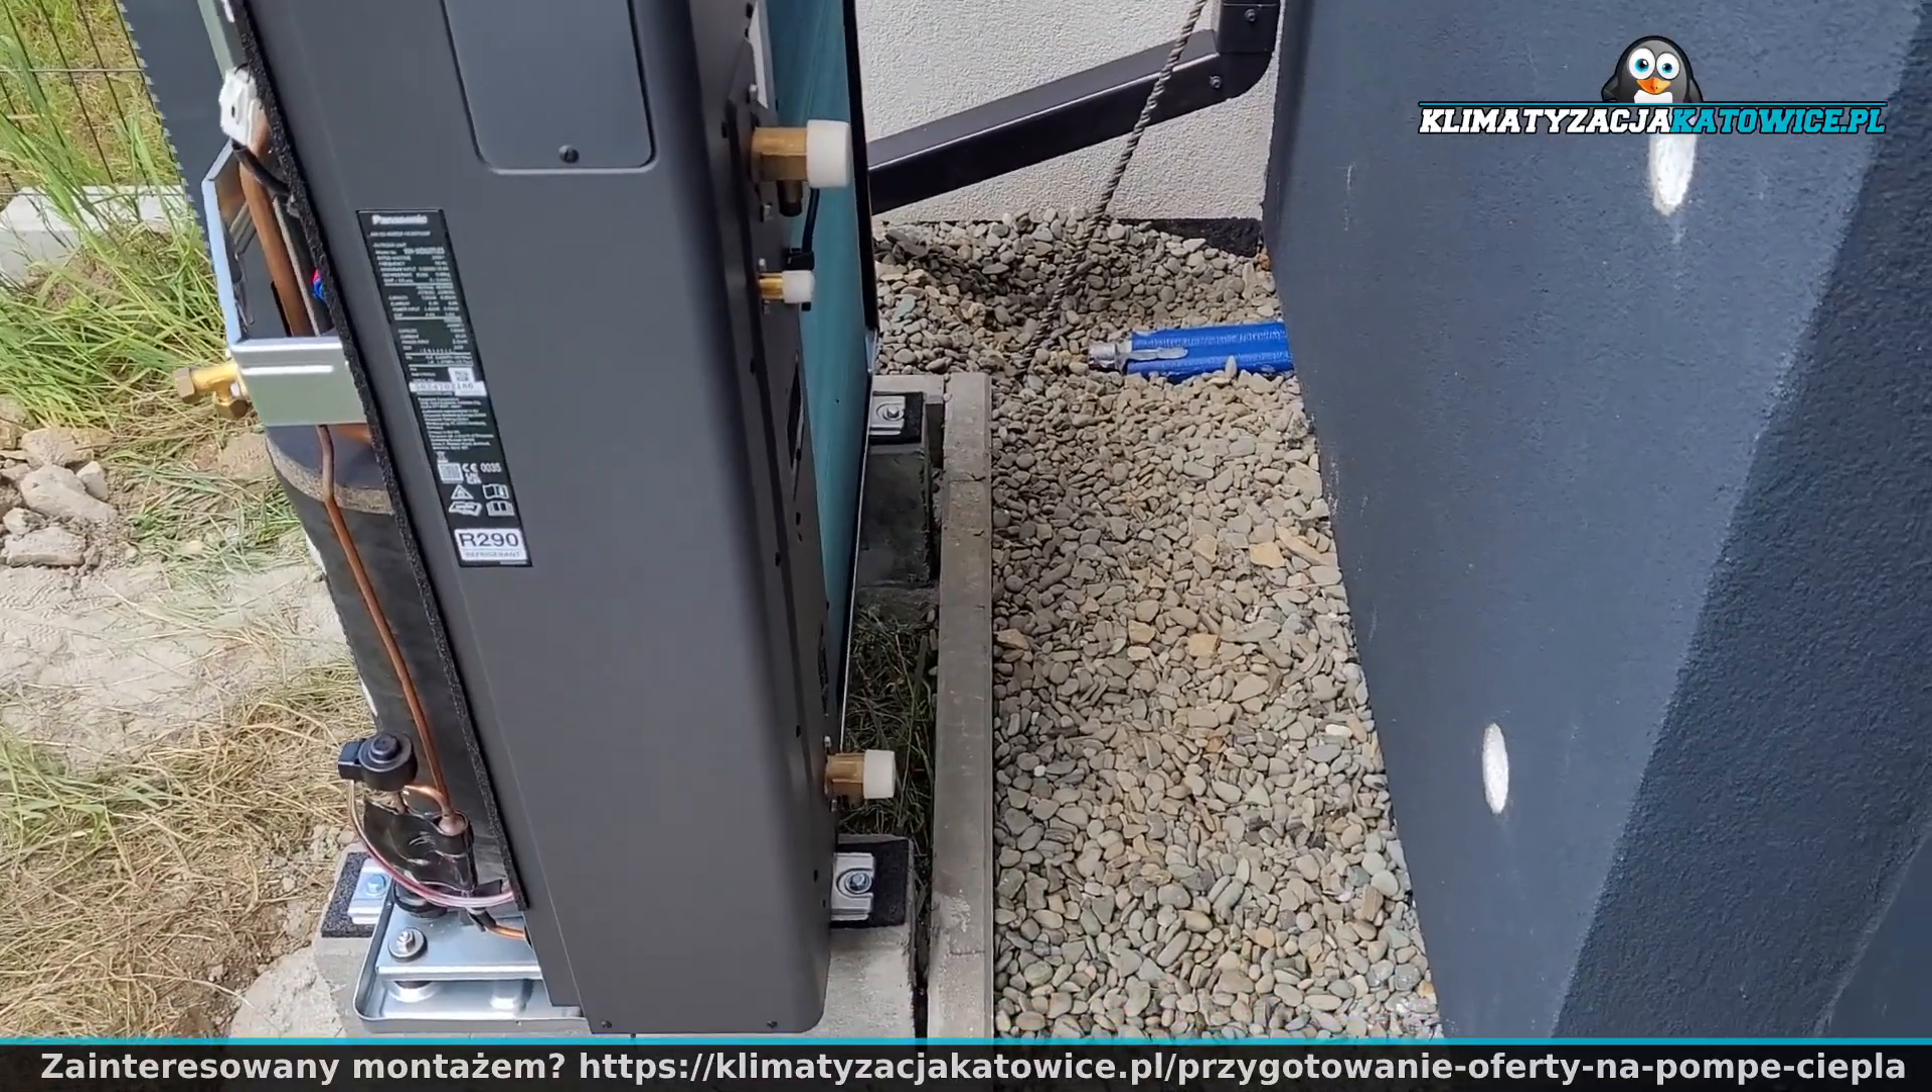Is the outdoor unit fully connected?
No.